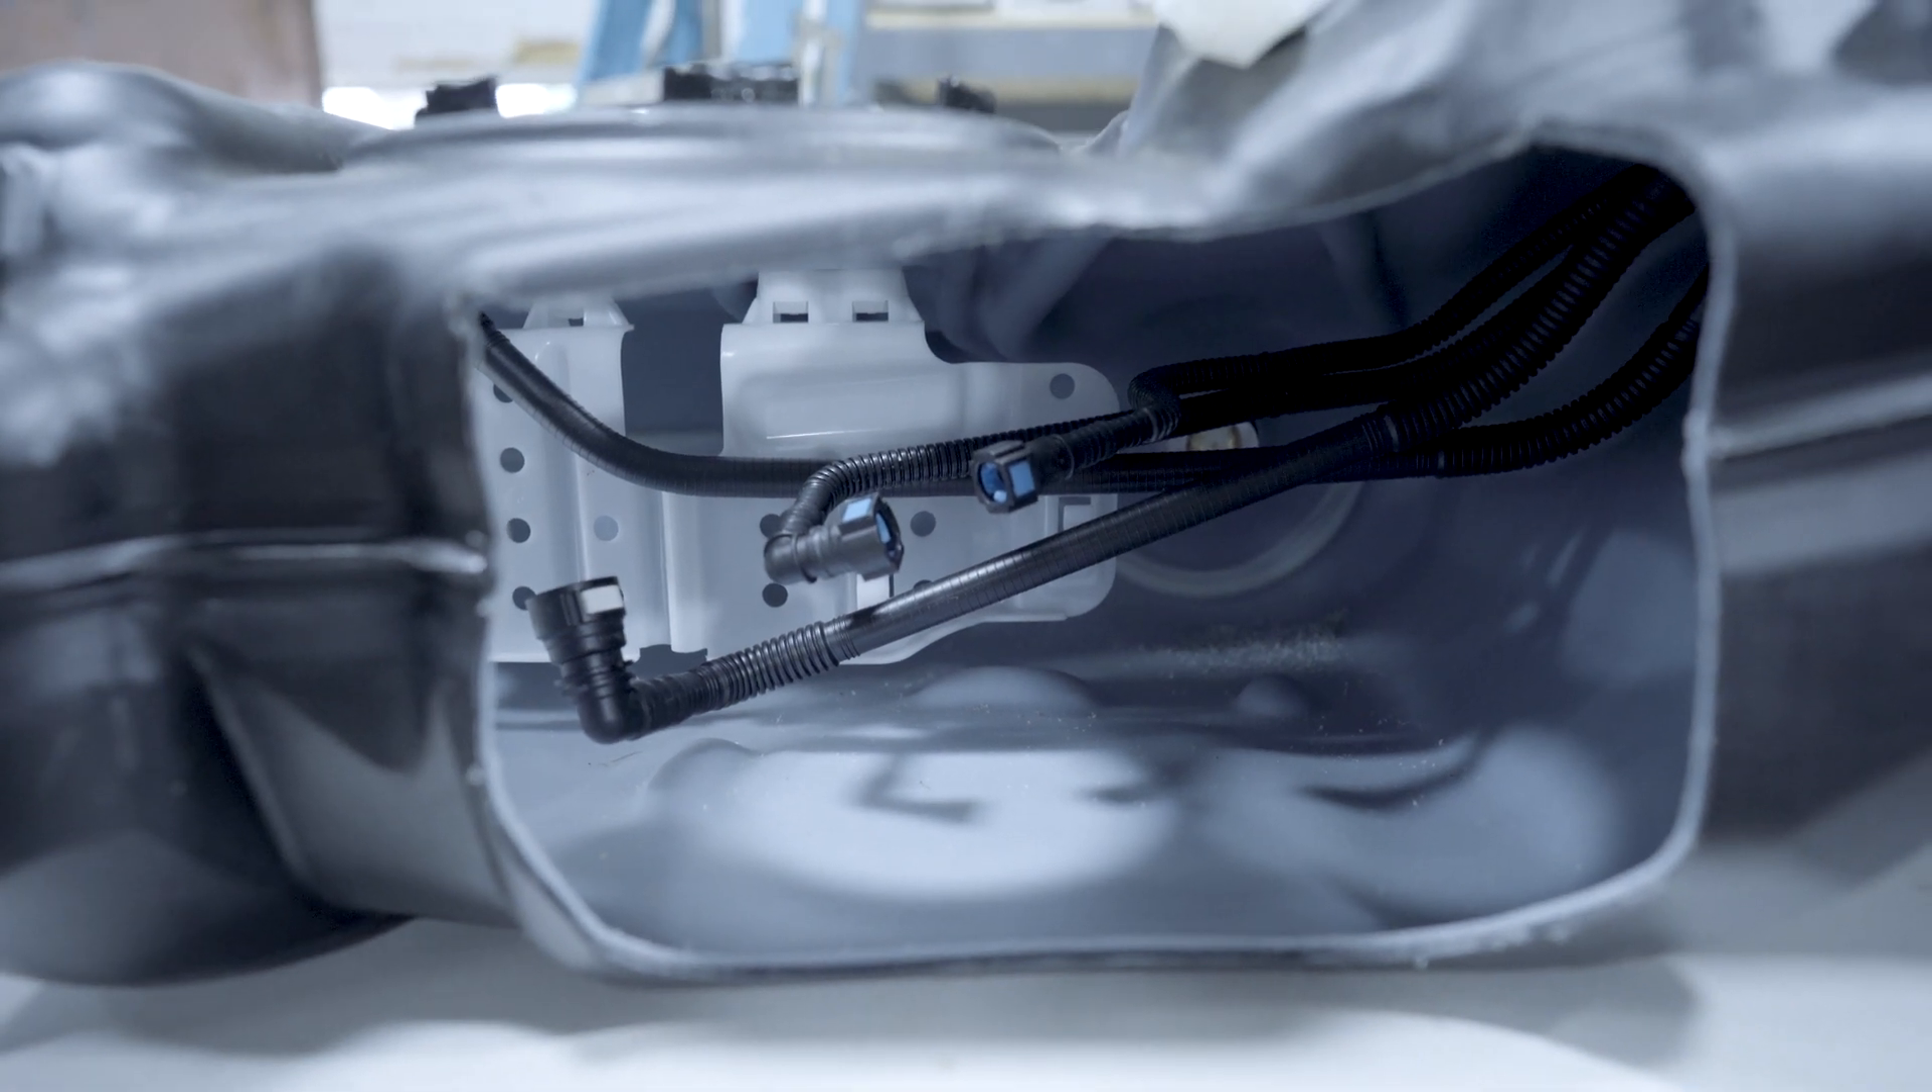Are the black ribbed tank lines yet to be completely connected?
Yes.